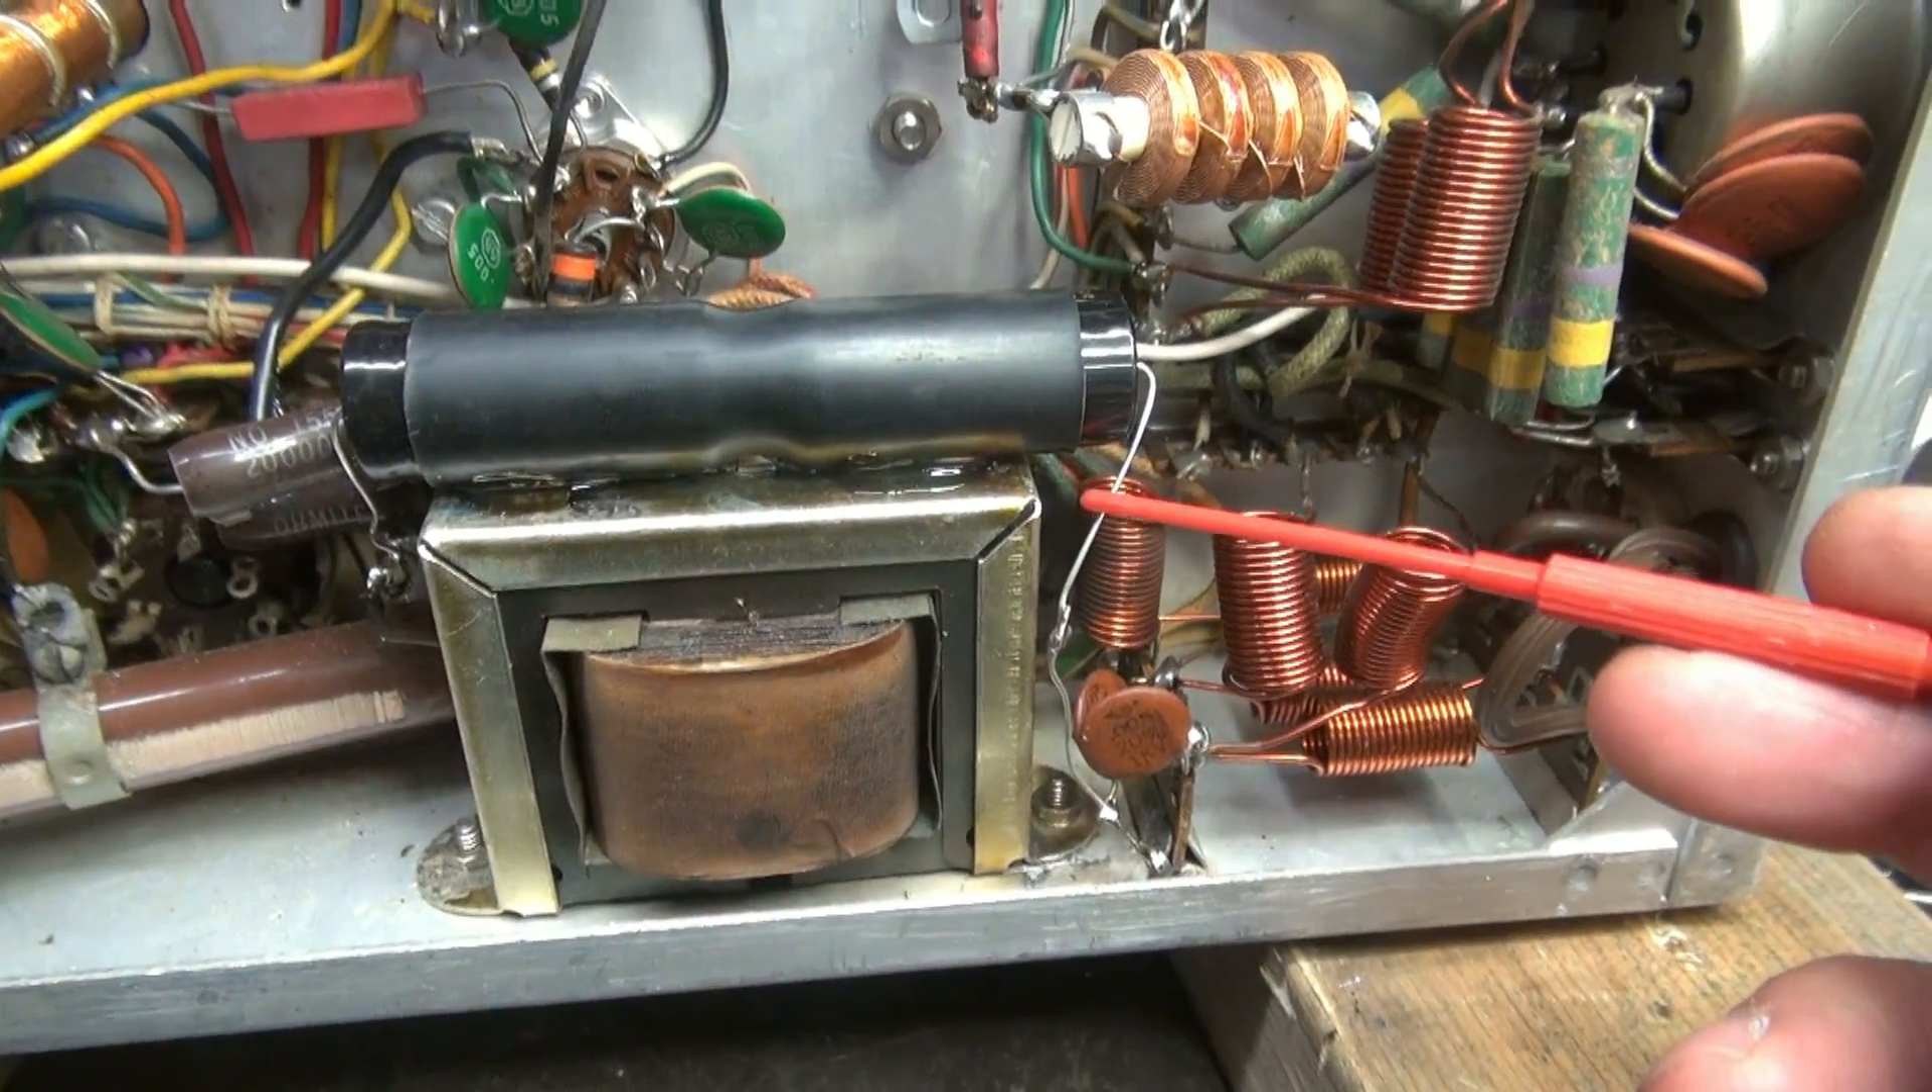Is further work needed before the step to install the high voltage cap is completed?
No.